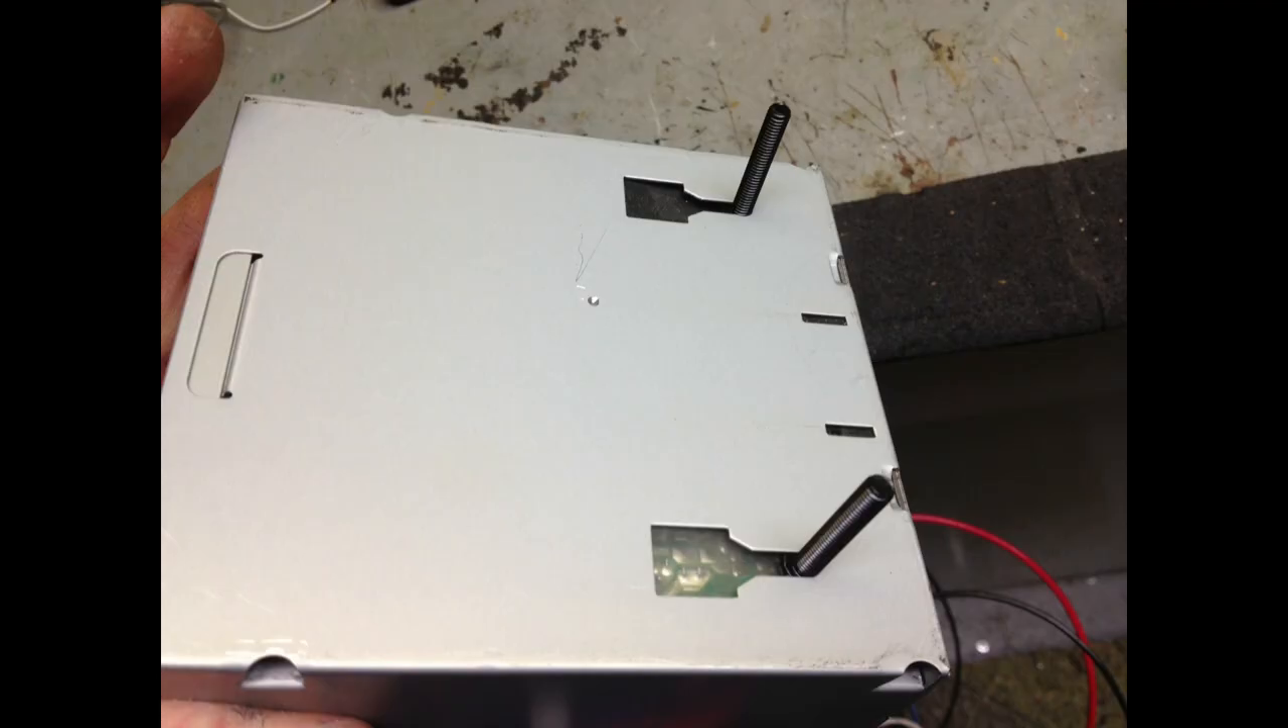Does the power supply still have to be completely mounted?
Yes.